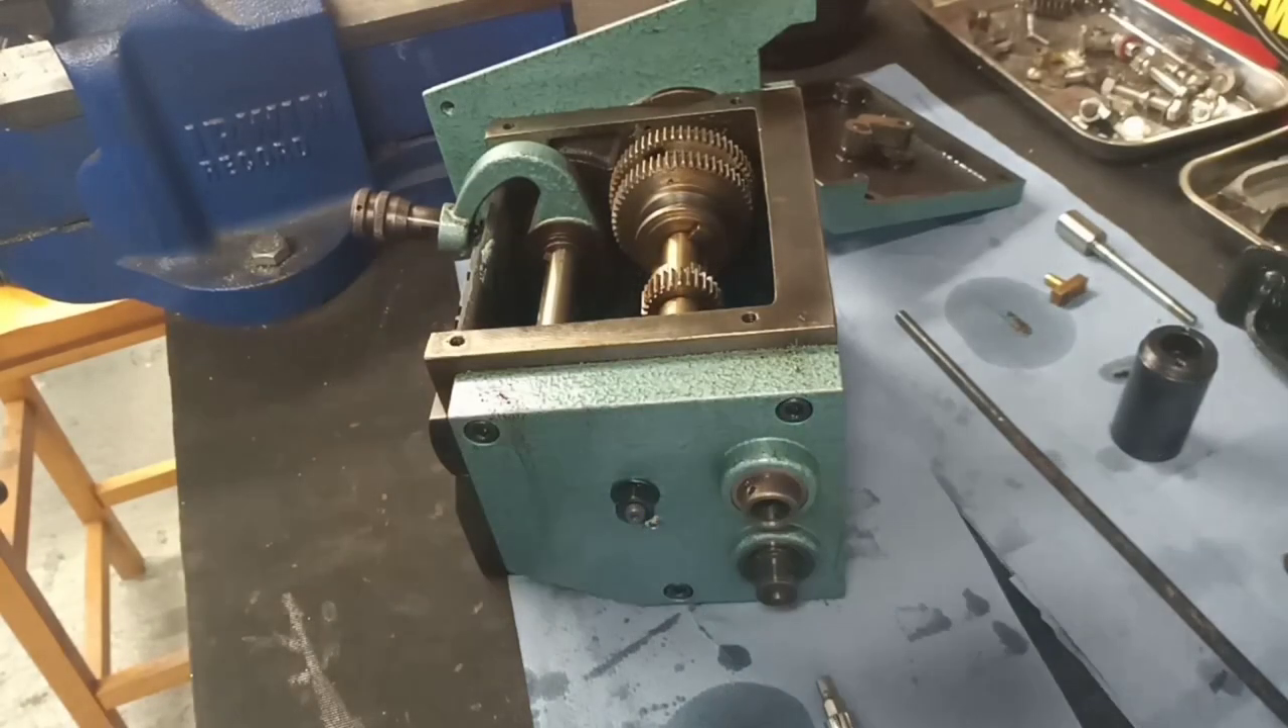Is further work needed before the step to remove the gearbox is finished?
No.